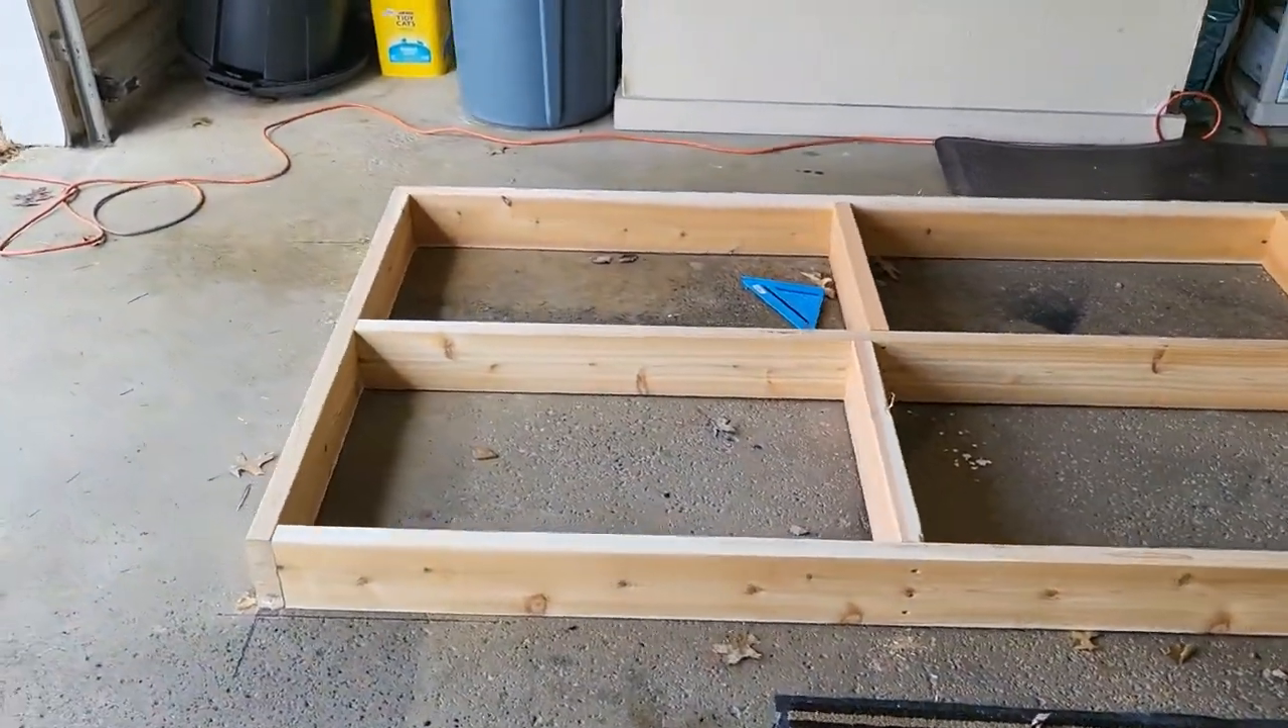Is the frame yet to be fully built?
No.